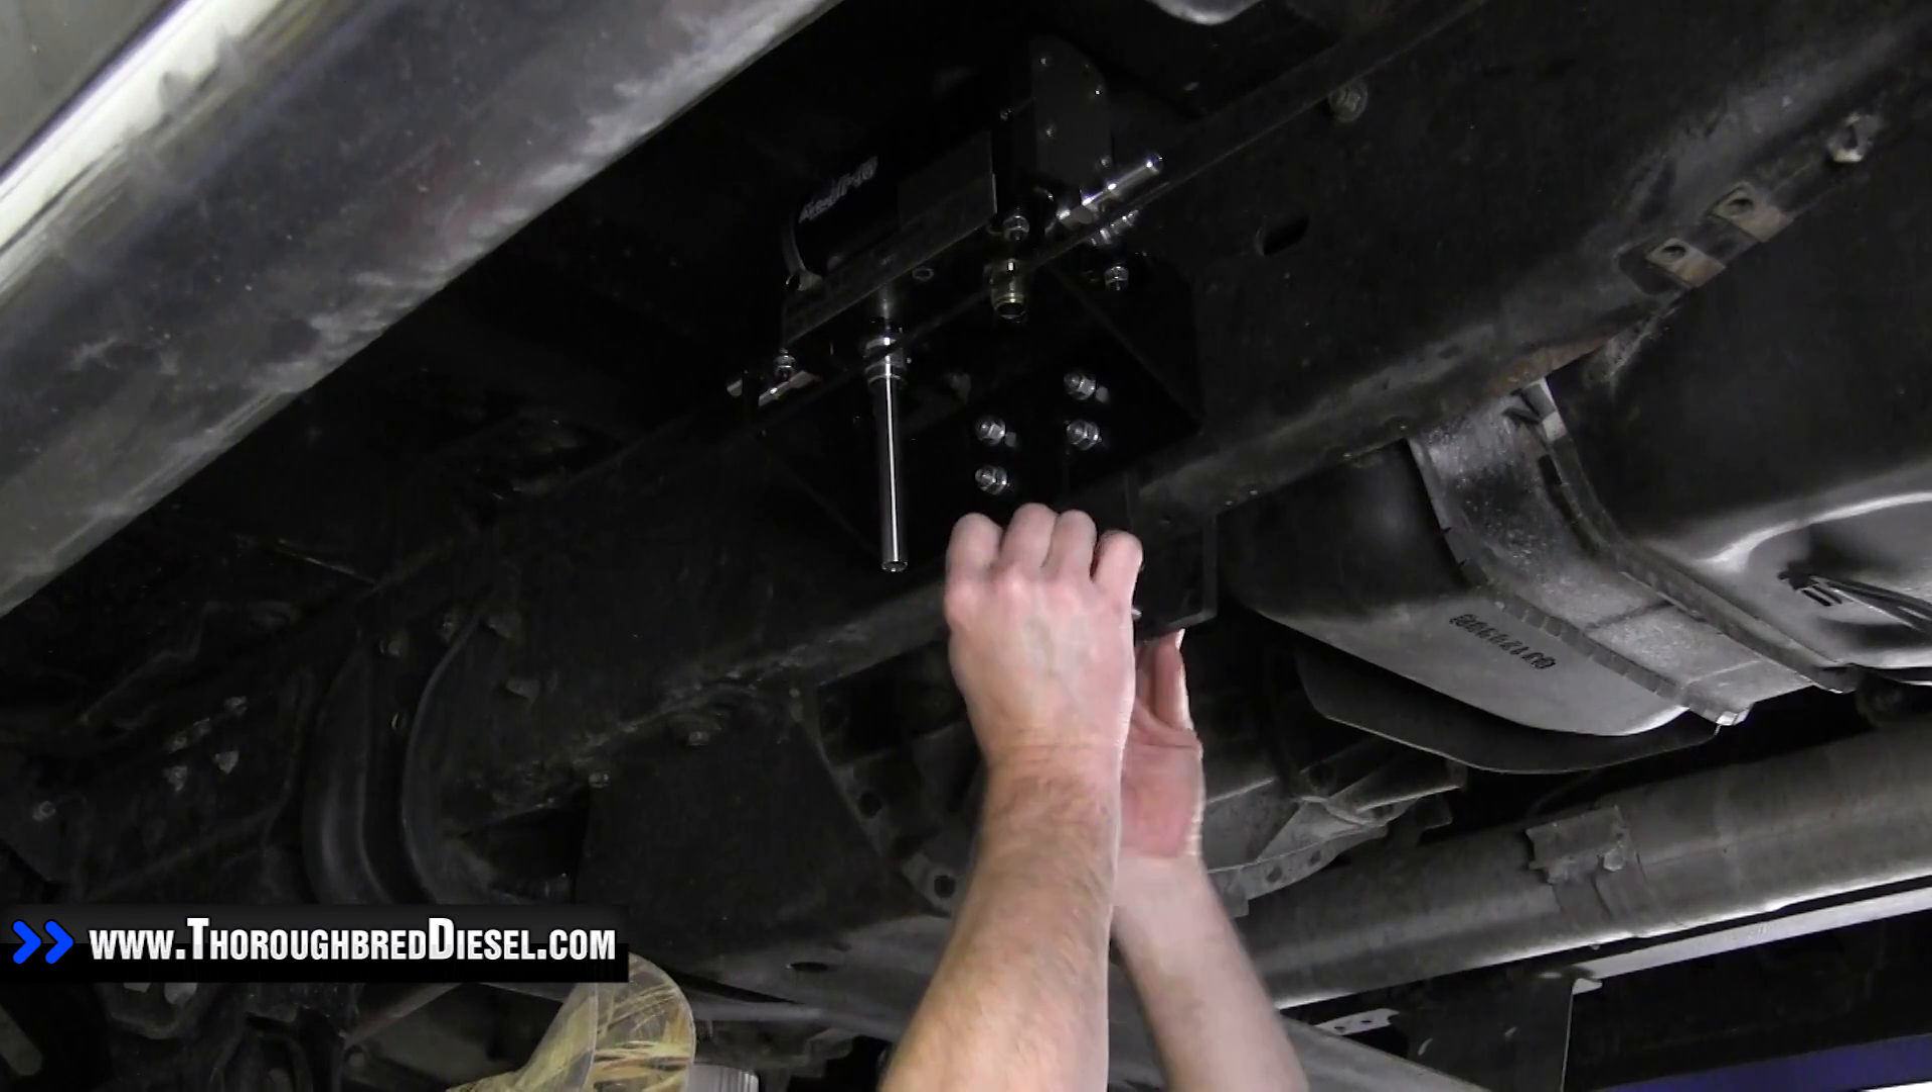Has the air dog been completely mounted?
No.